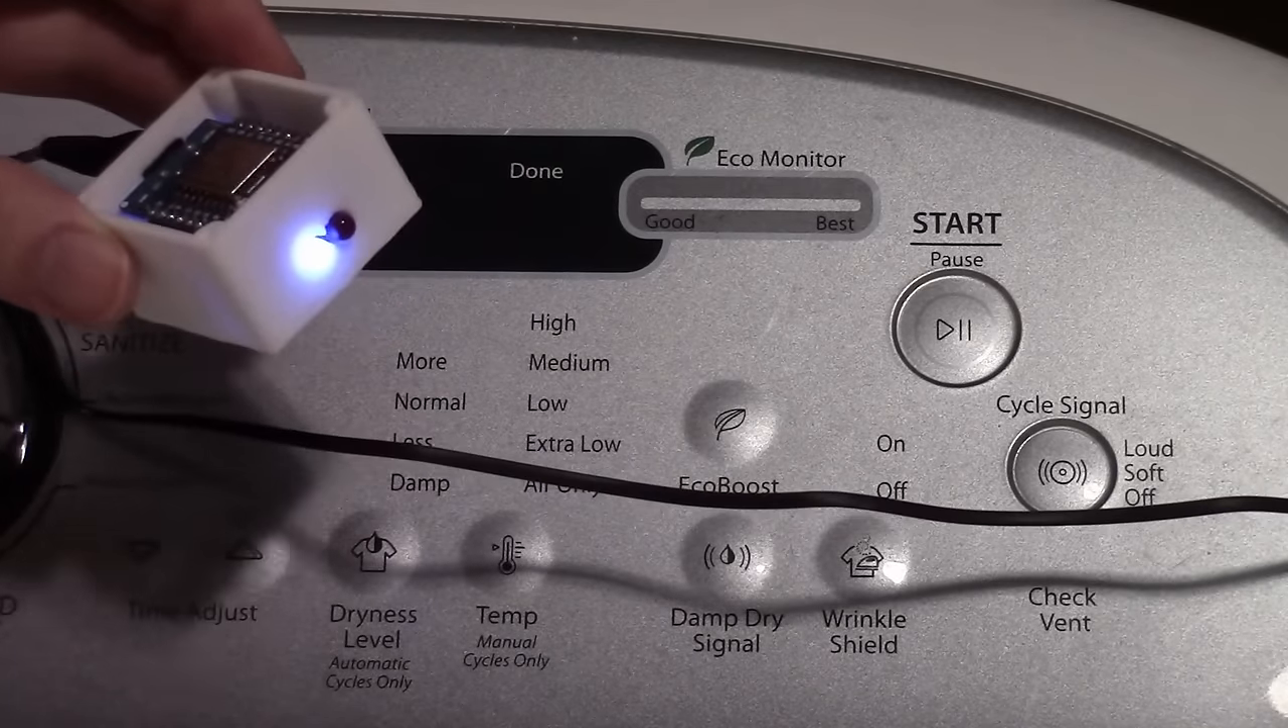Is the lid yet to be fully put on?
Yes.